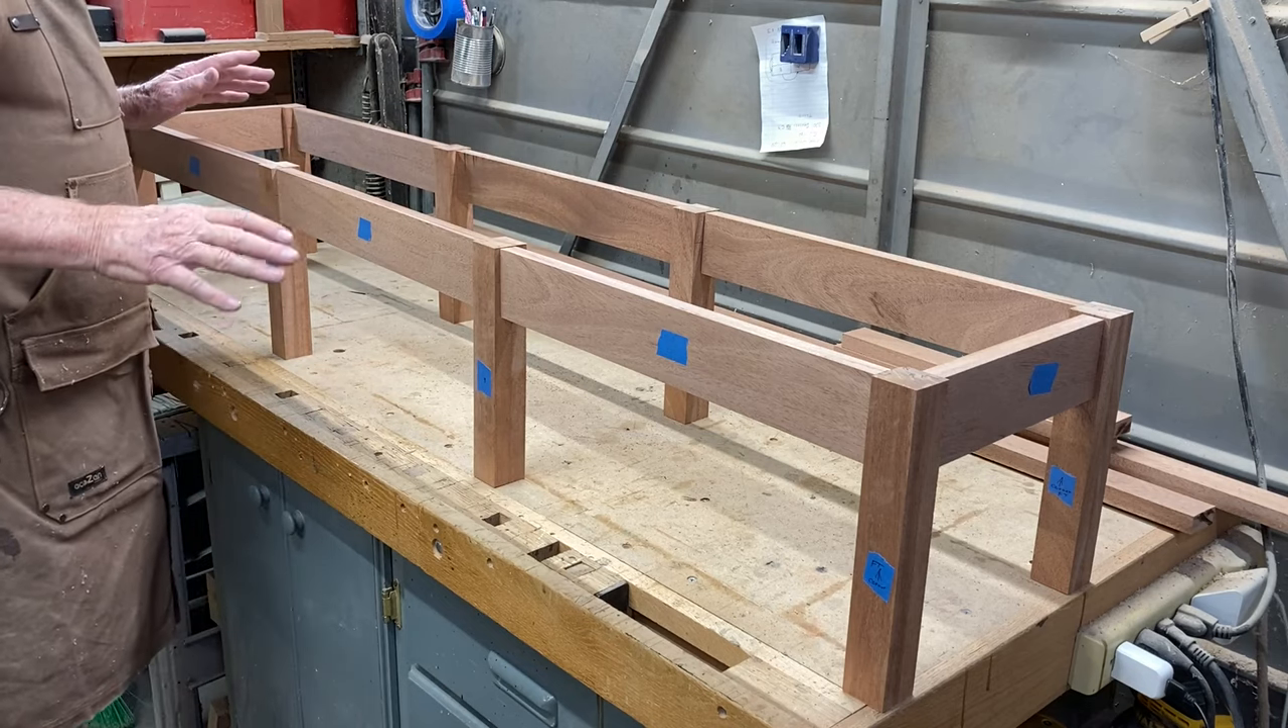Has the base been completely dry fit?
Yes.